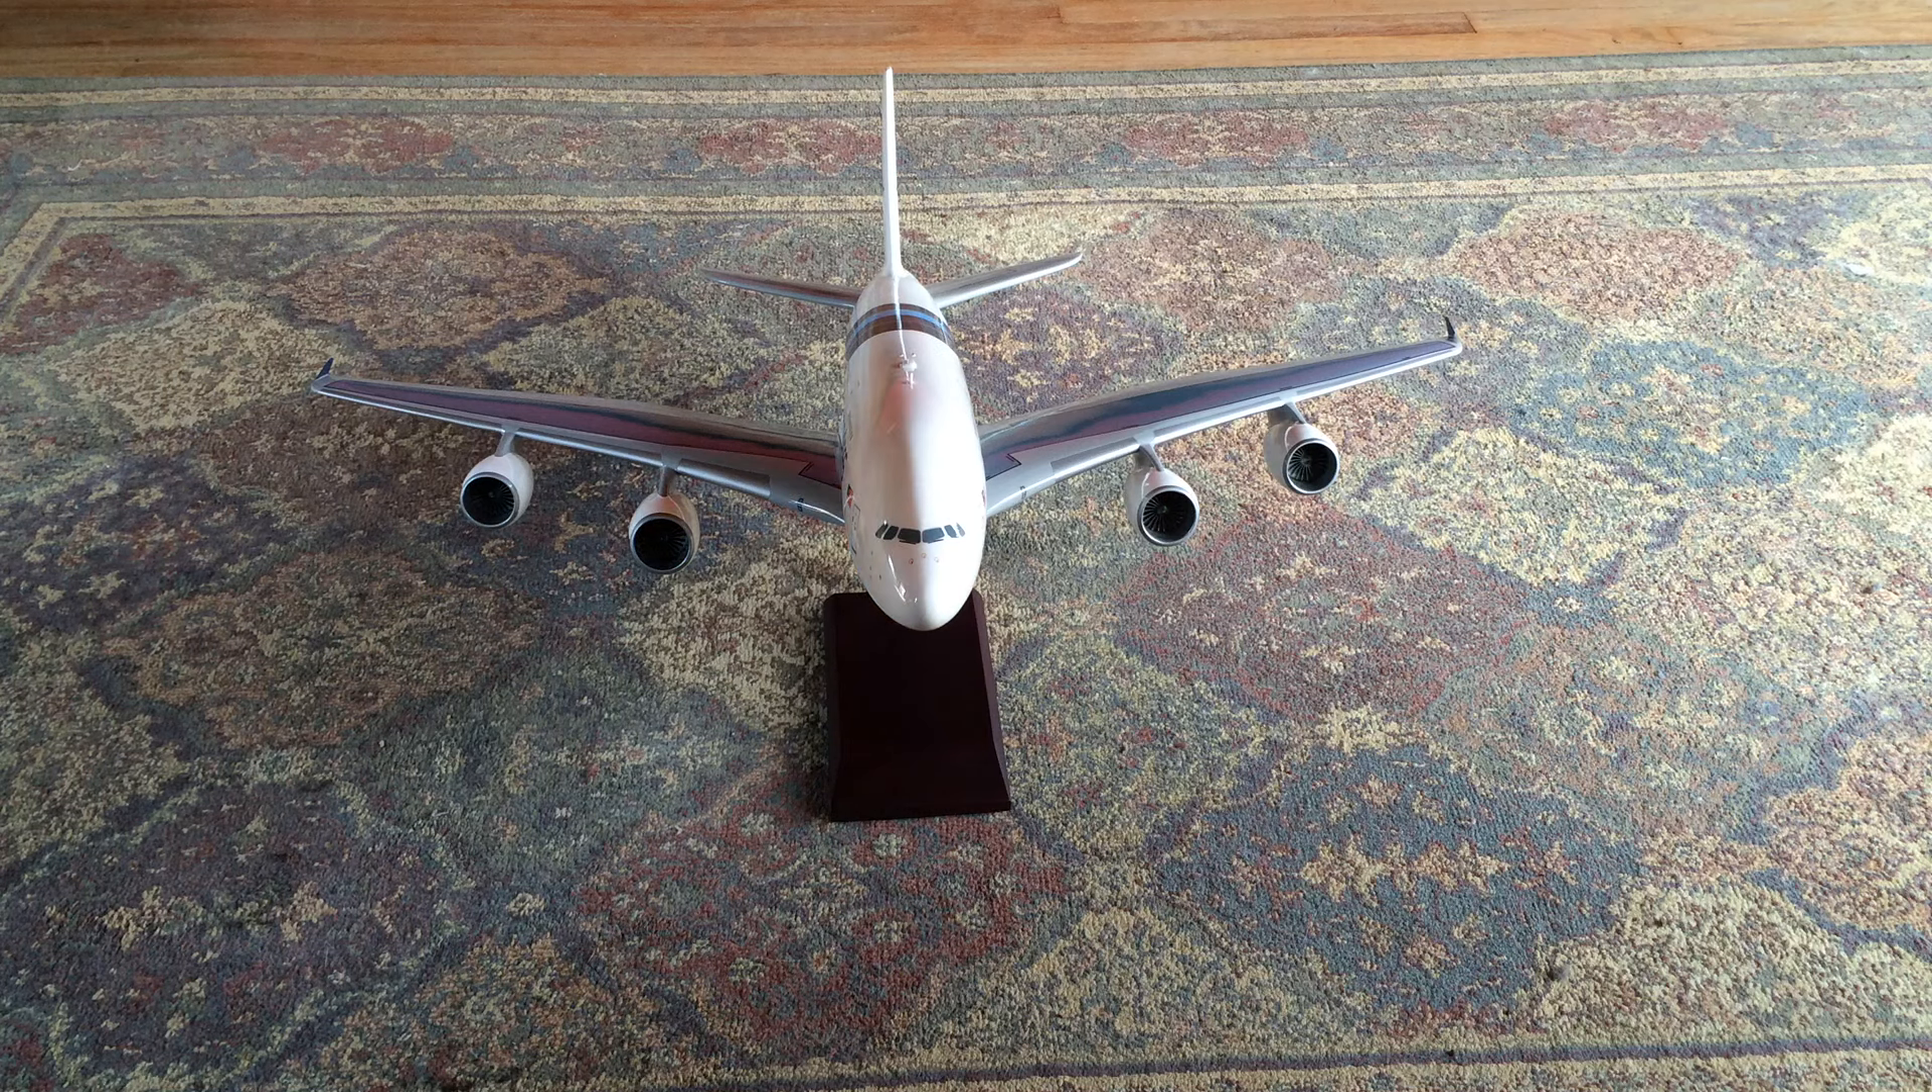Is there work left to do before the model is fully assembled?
No.